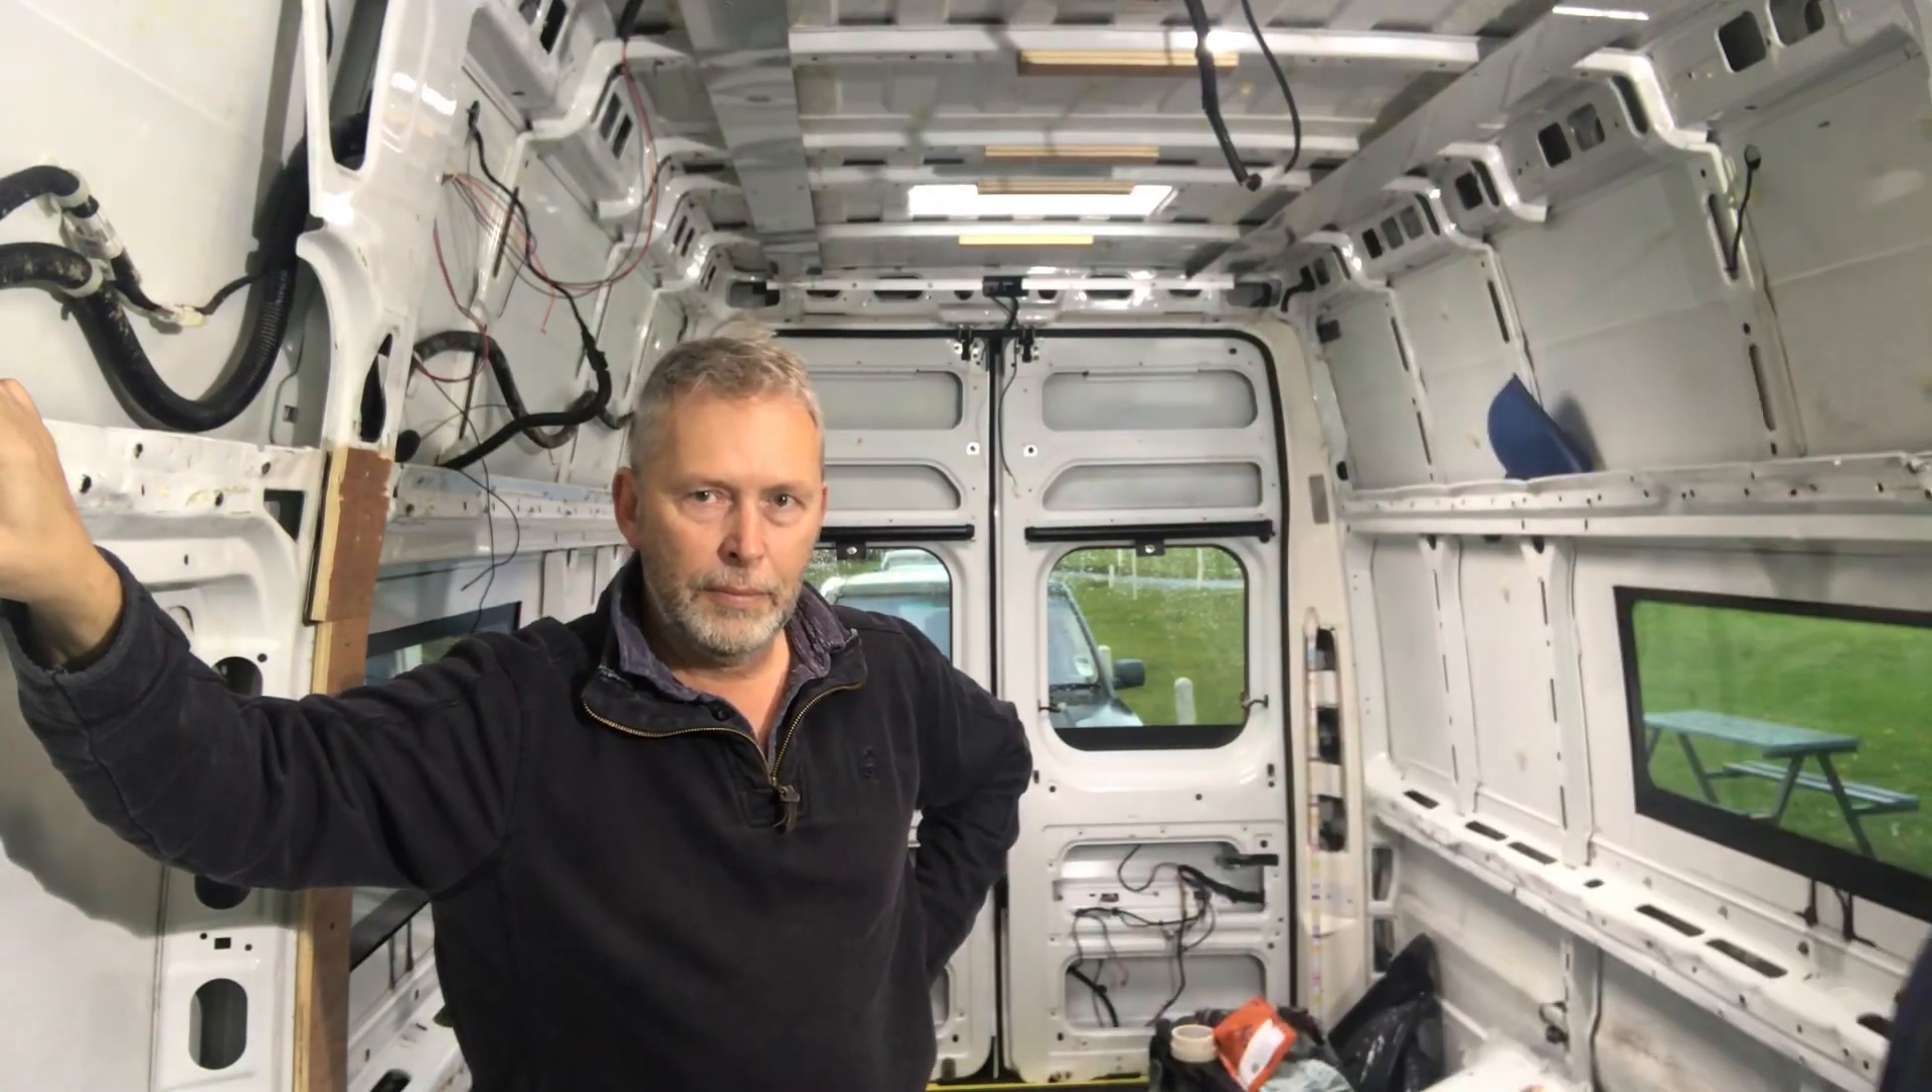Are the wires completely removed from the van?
No.